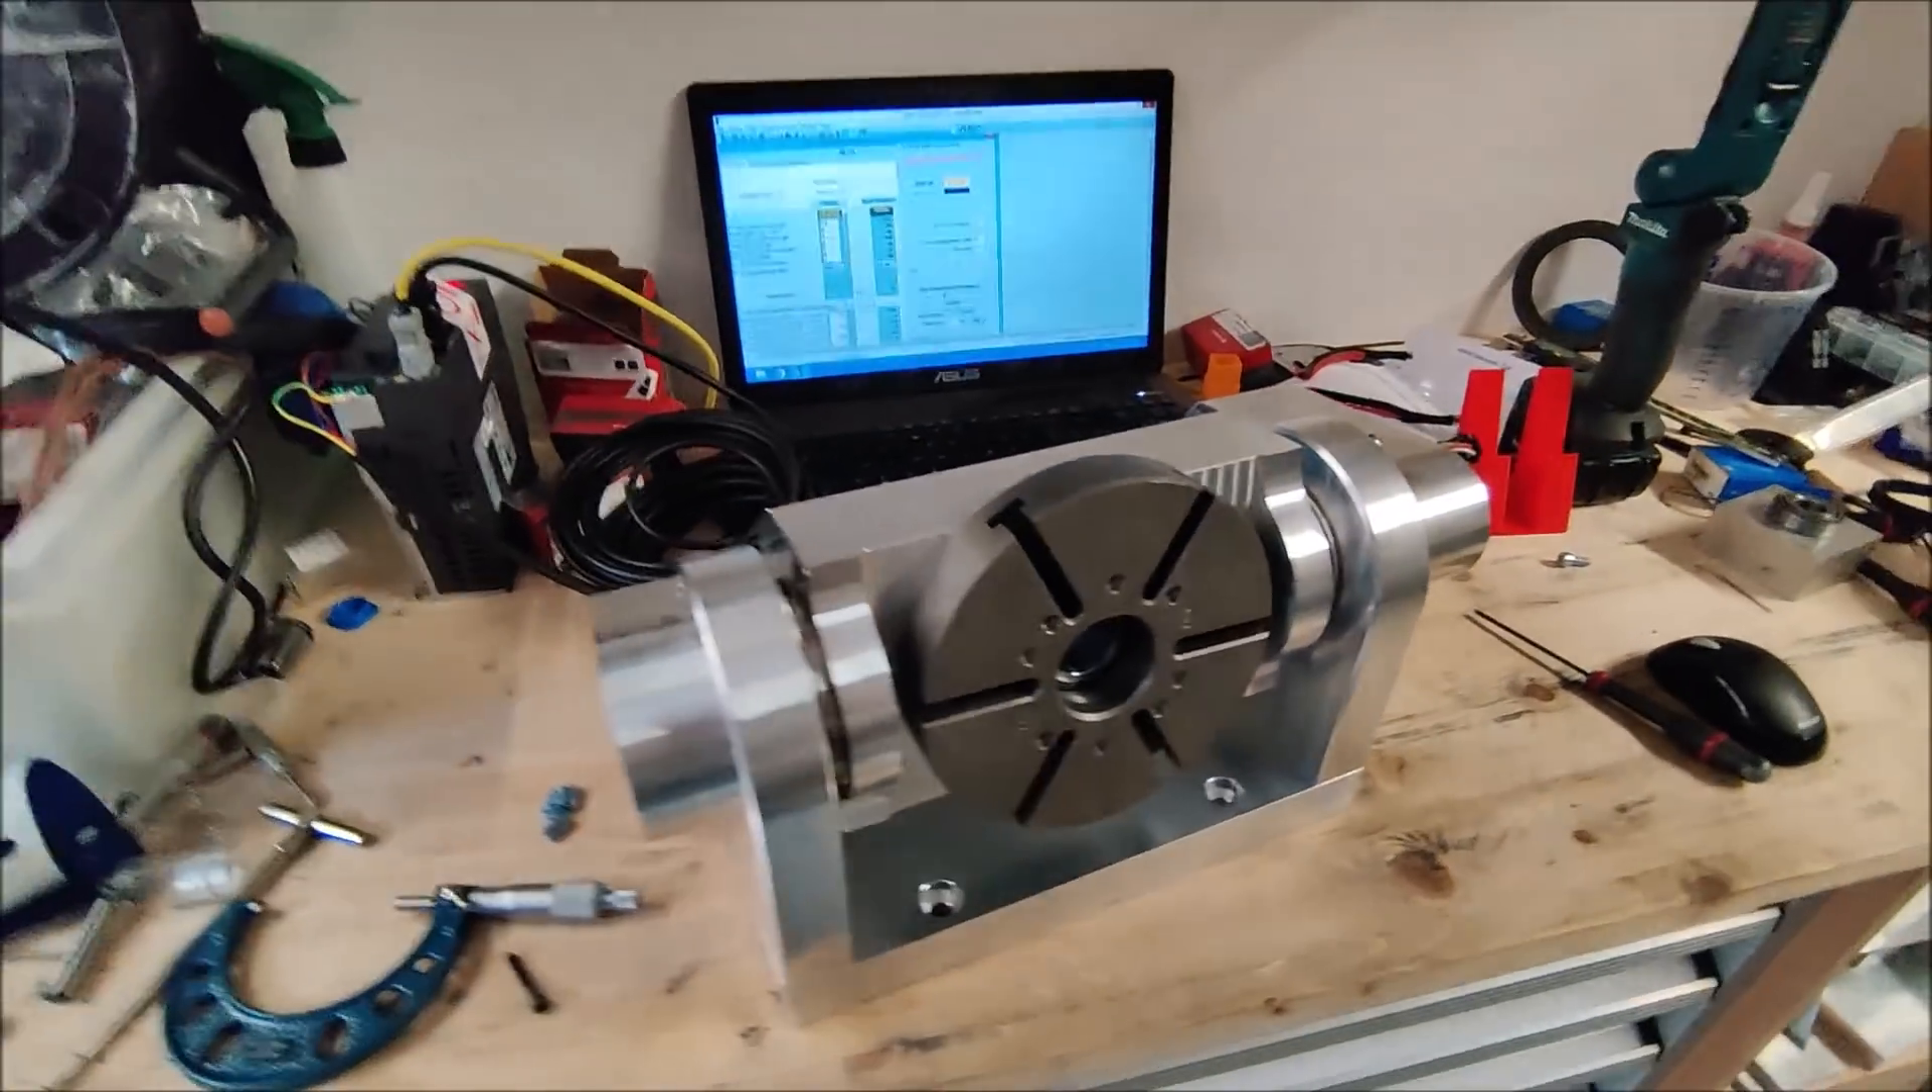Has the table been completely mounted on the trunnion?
Yes.